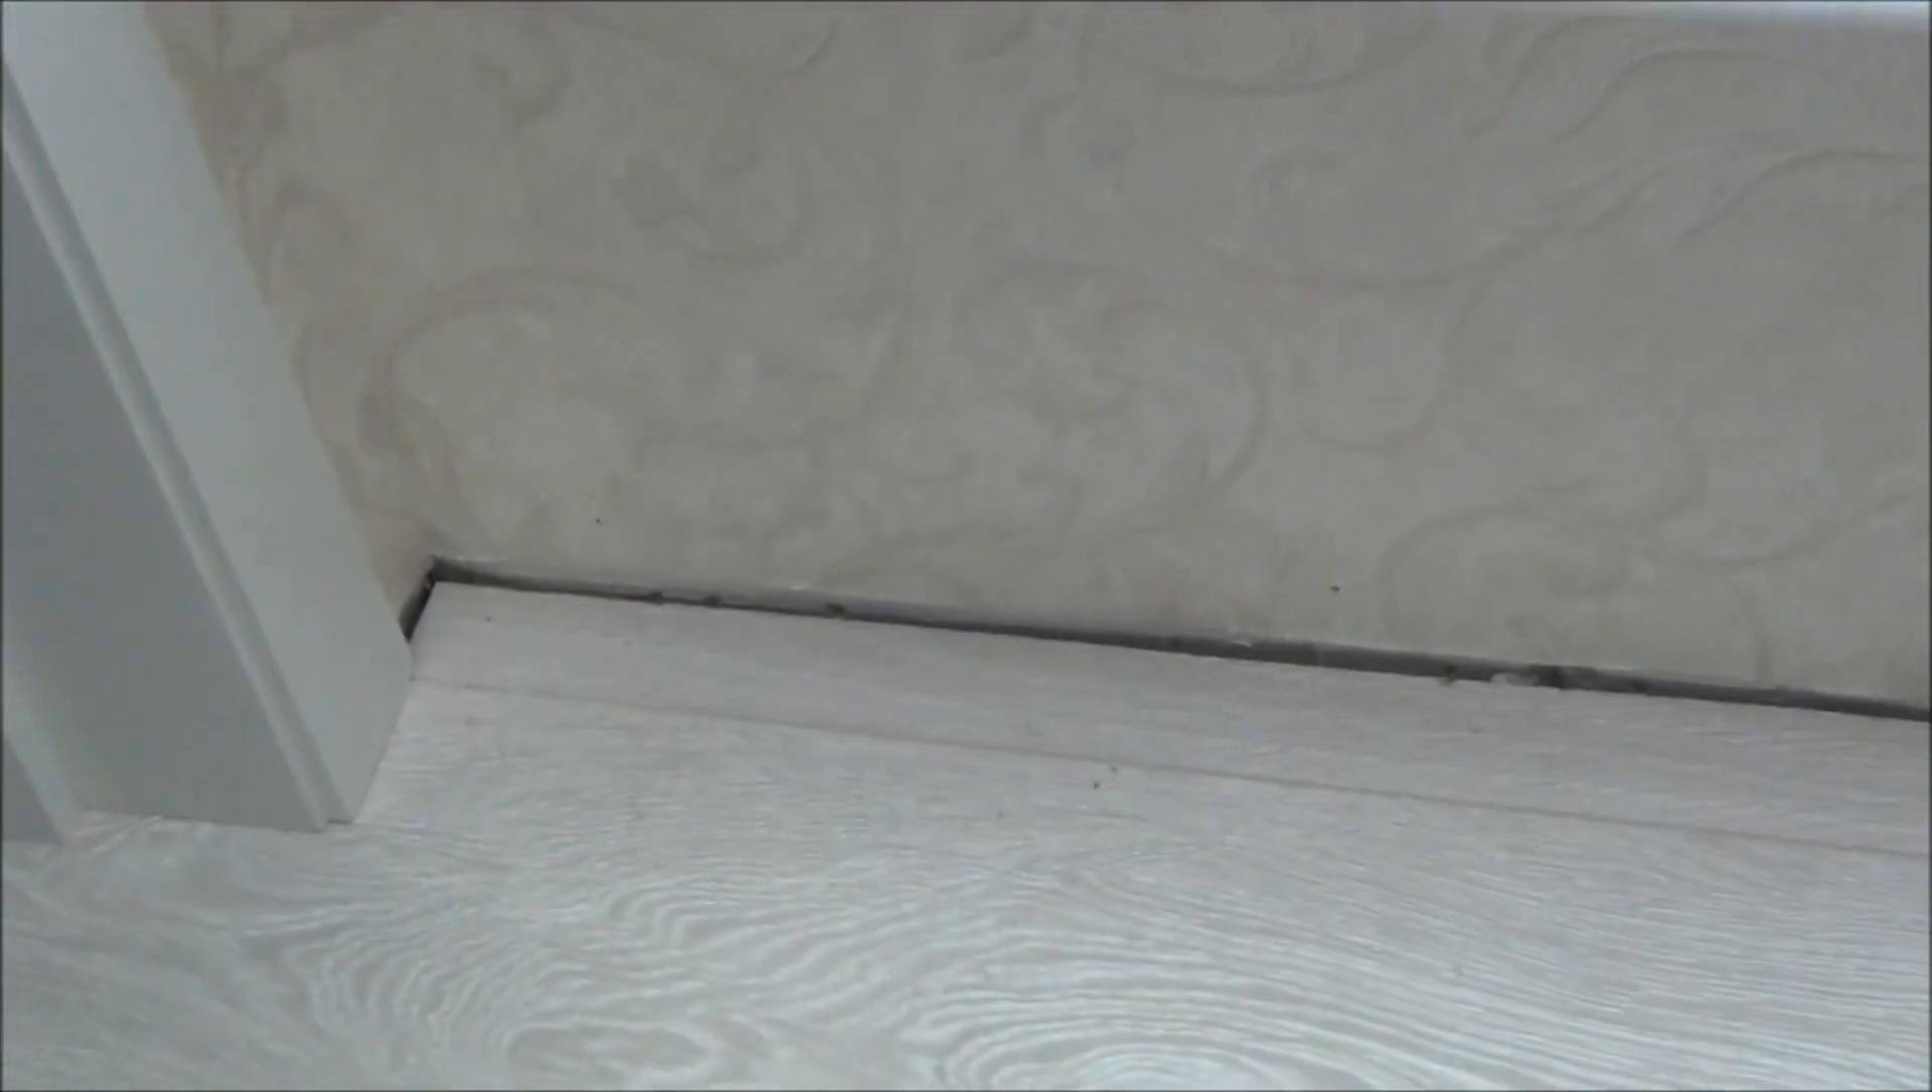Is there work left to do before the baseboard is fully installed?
Yes.